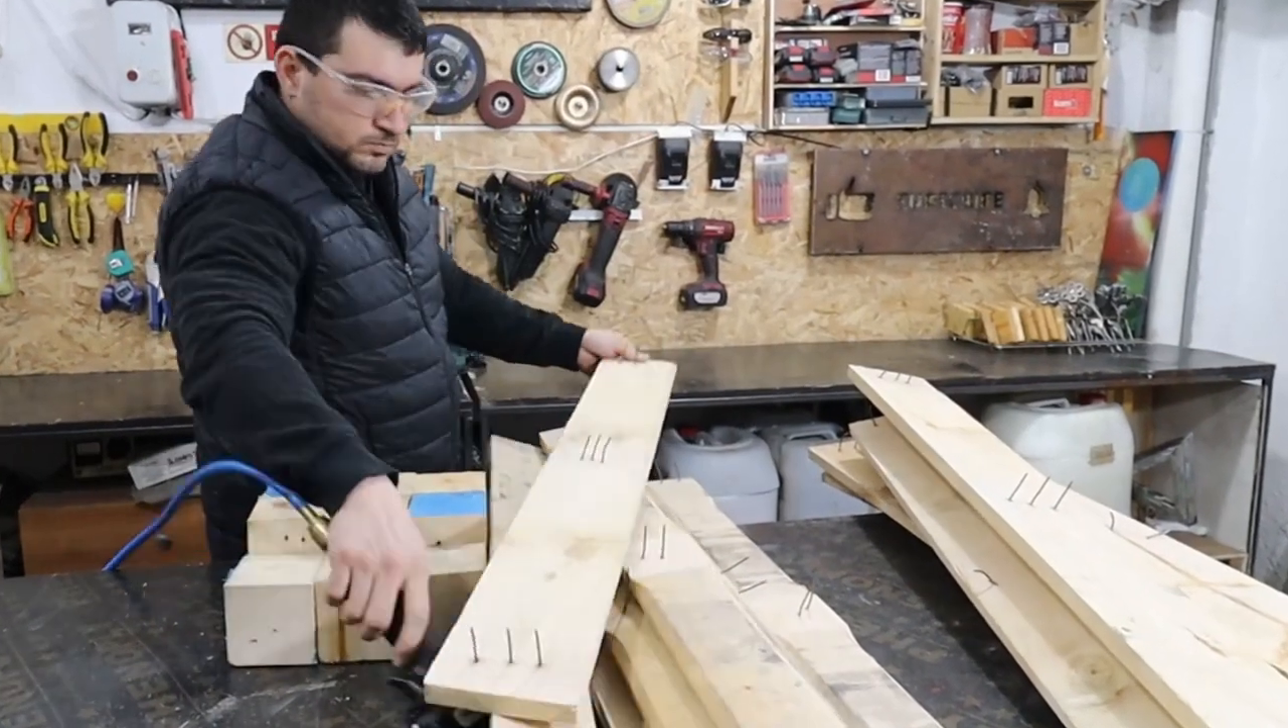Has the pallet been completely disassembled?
Yes.